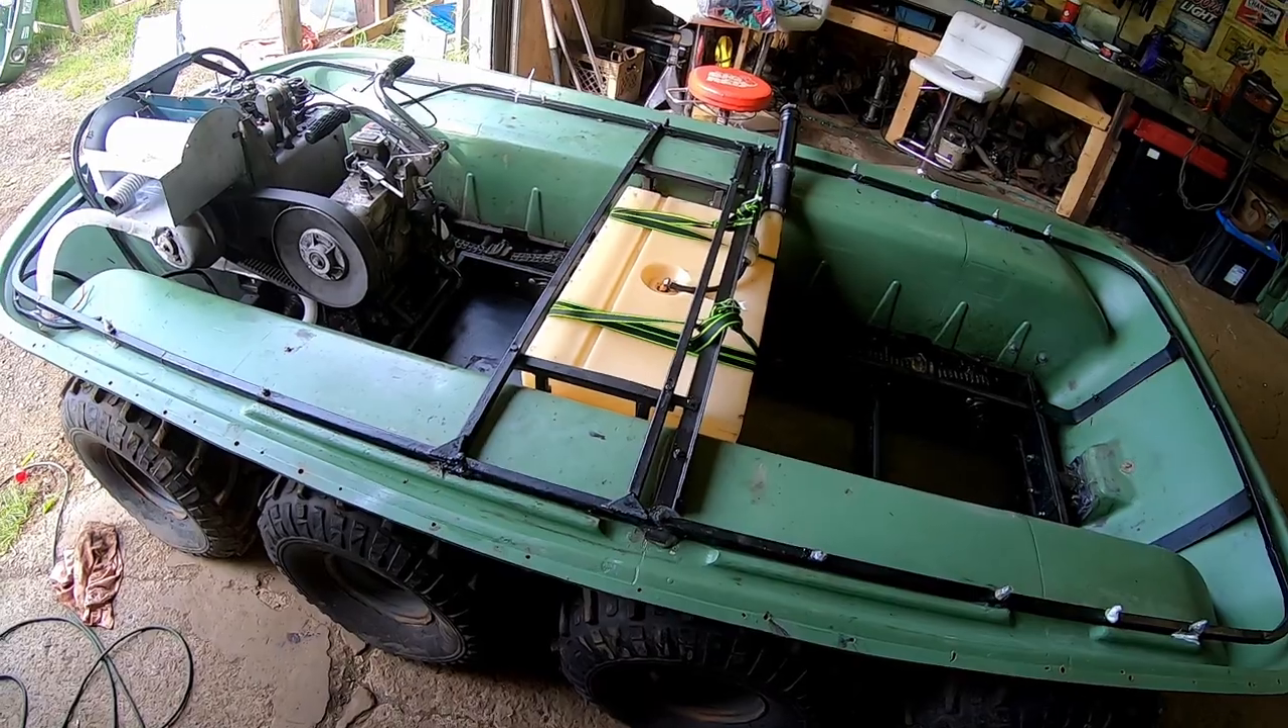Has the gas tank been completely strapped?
Yes.